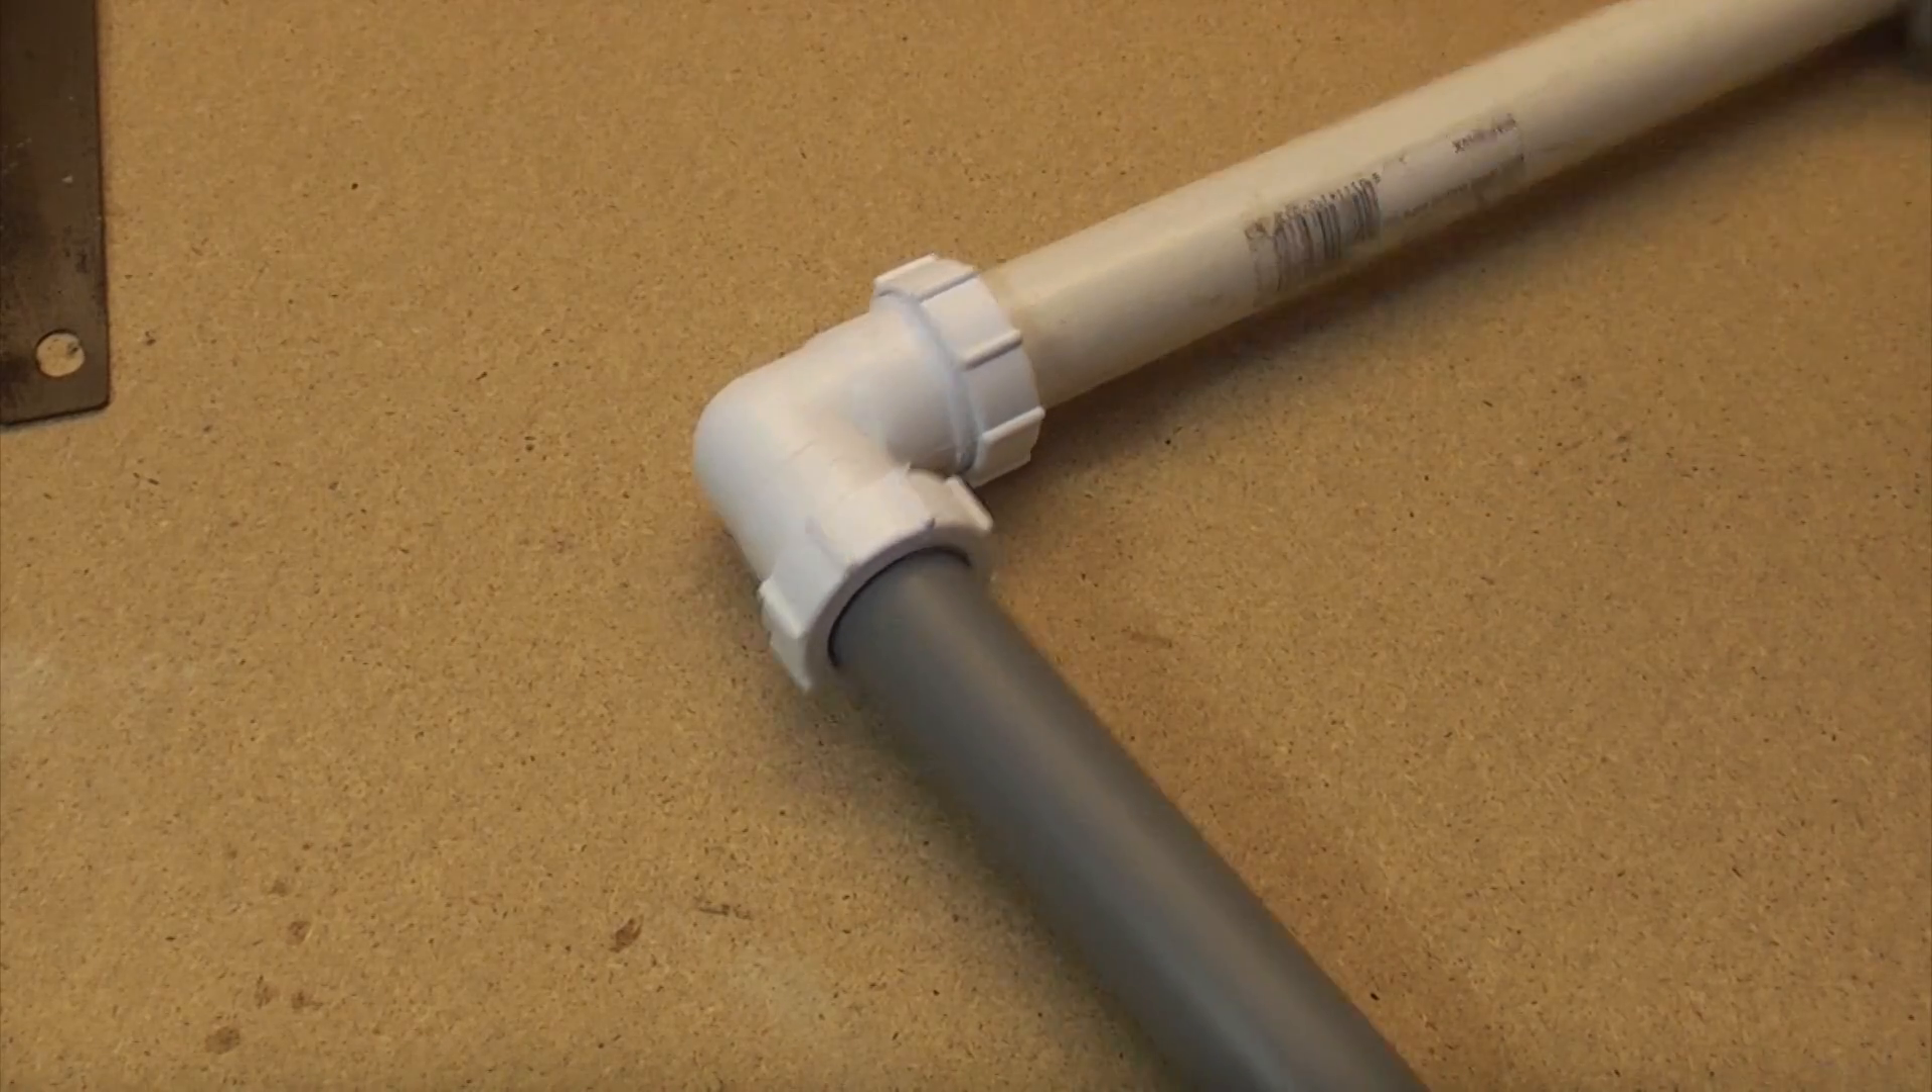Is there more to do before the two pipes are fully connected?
No.